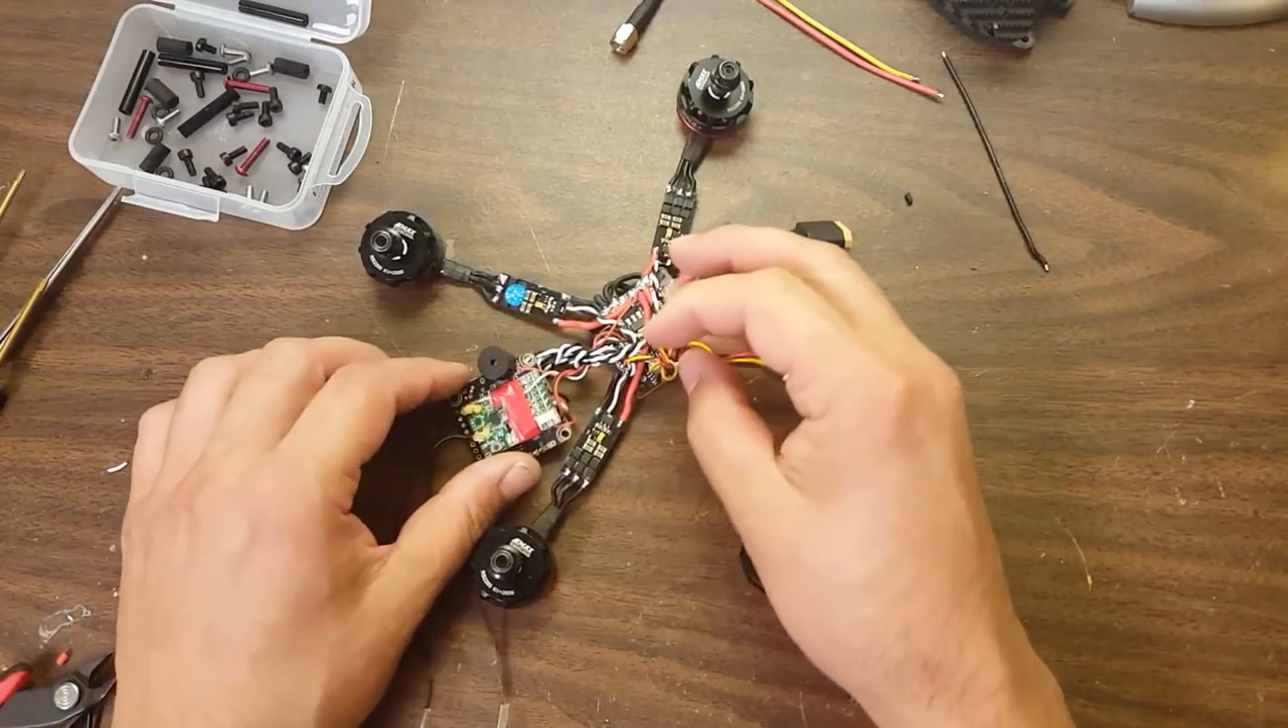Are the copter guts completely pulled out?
Yes.